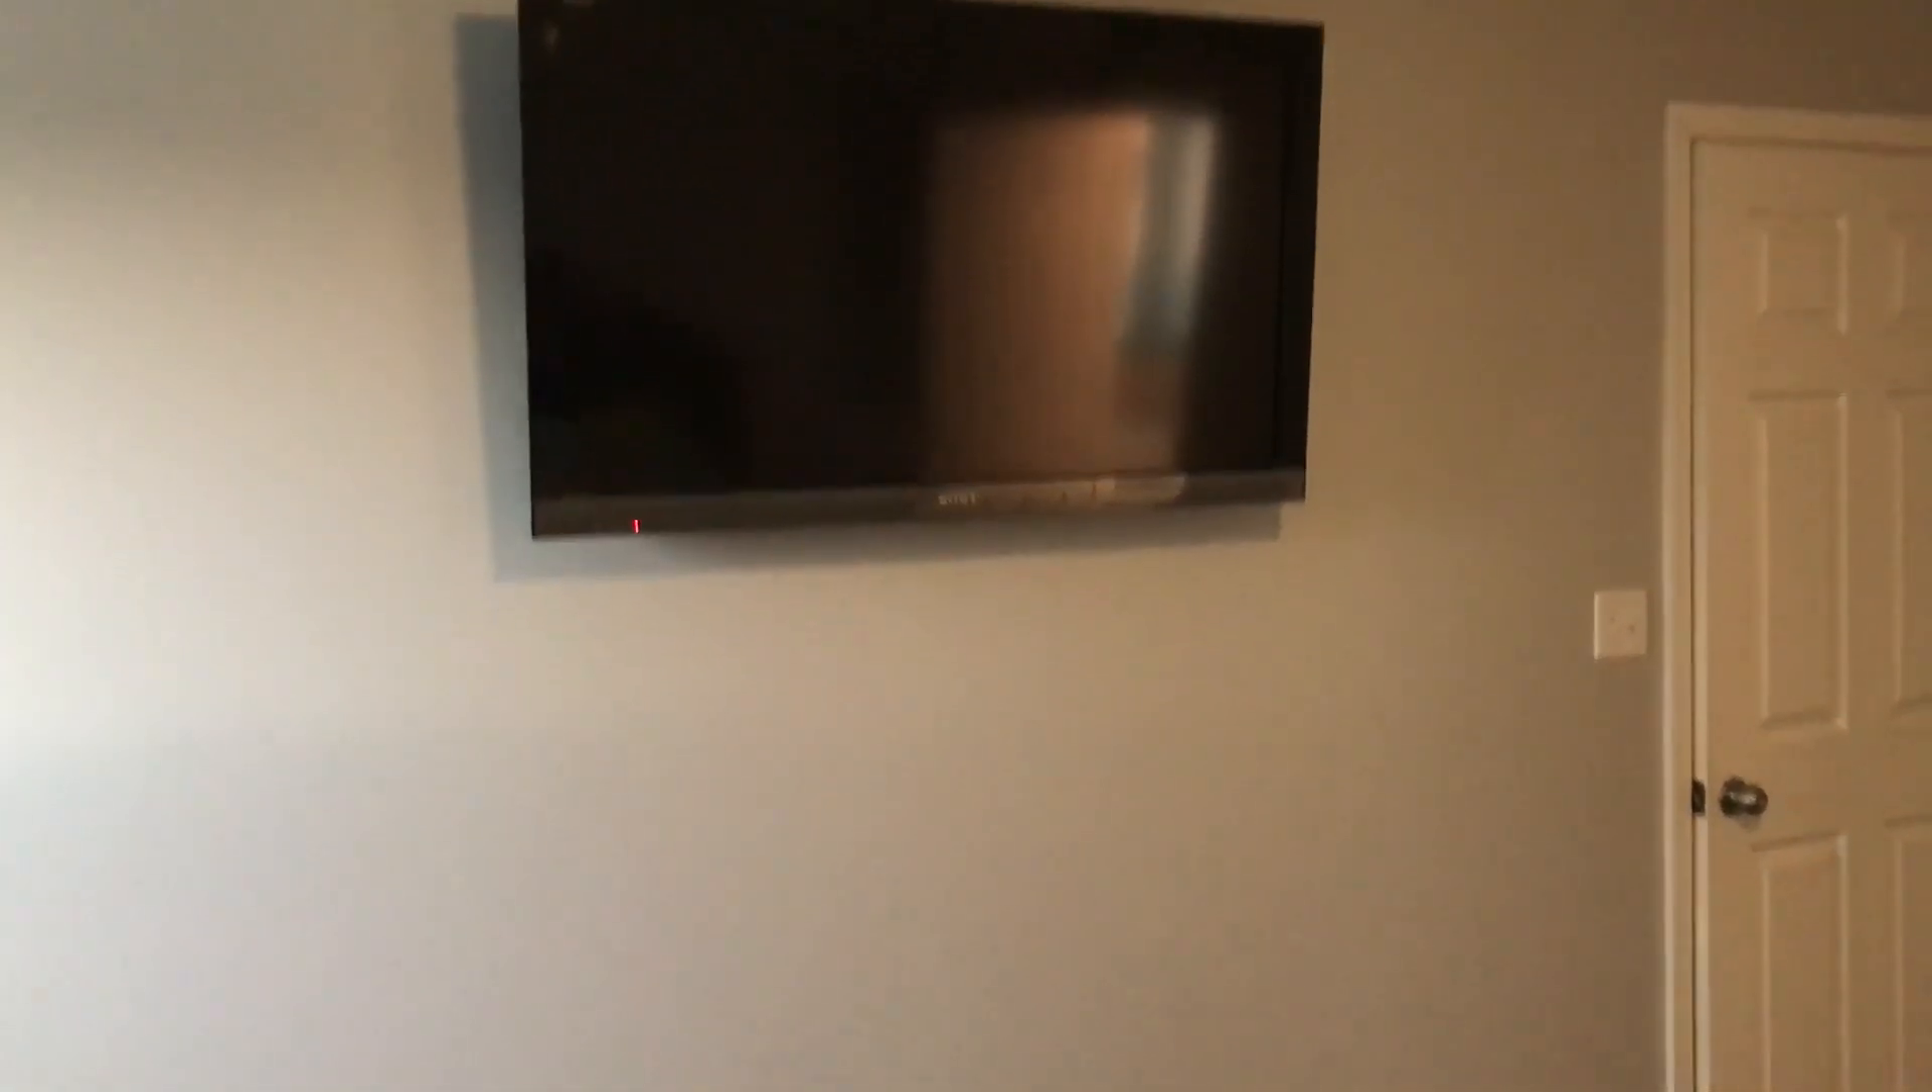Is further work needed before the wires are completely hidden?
No.